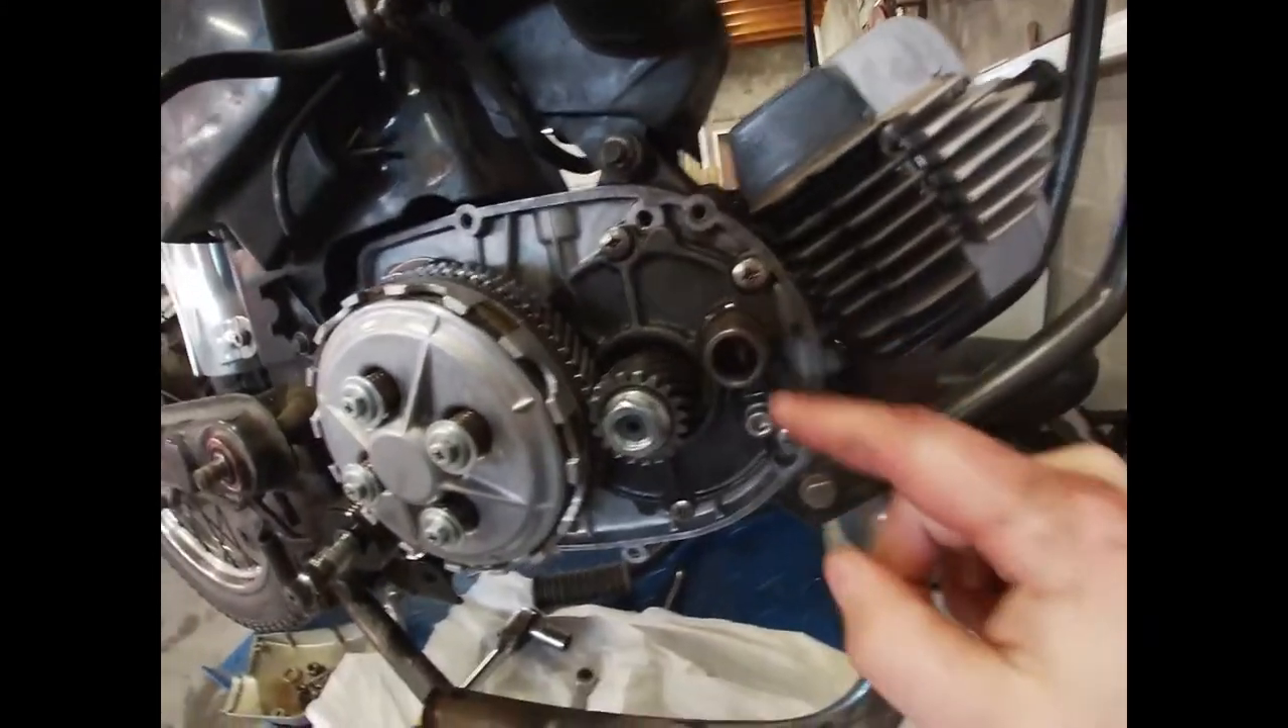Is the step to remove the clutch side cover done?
Yes.